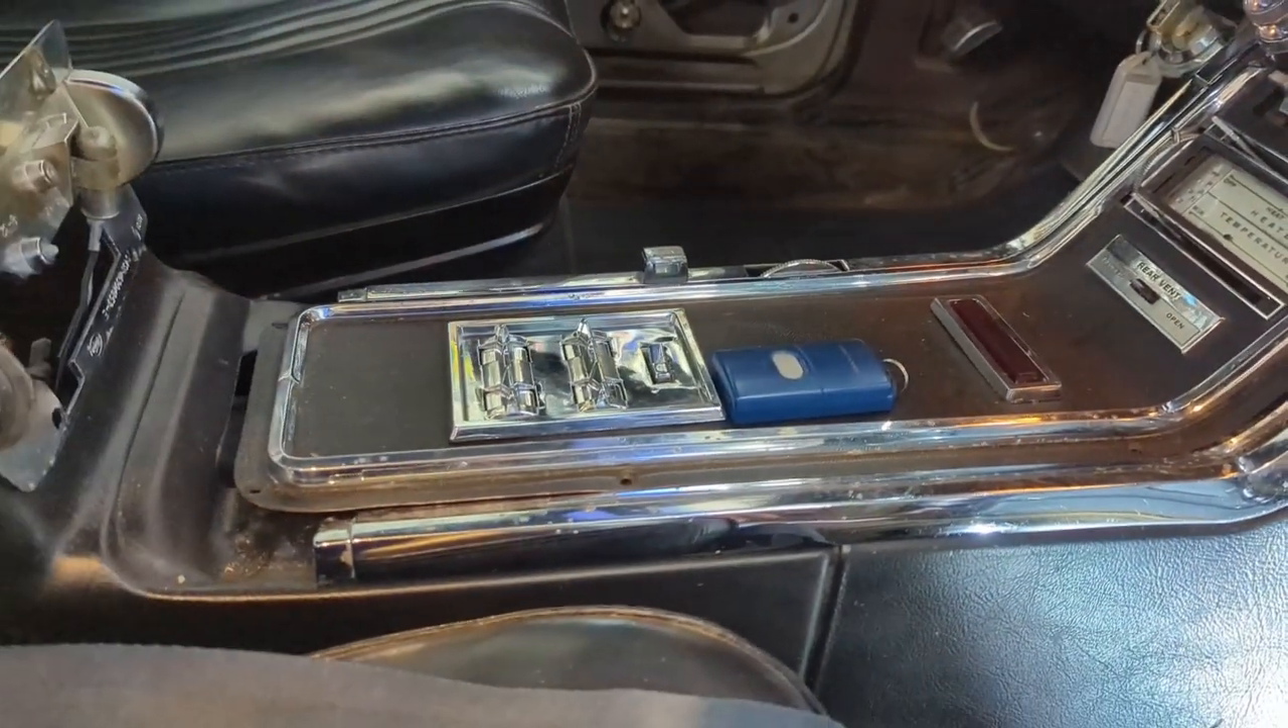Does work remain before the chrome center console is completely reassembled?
Yes.